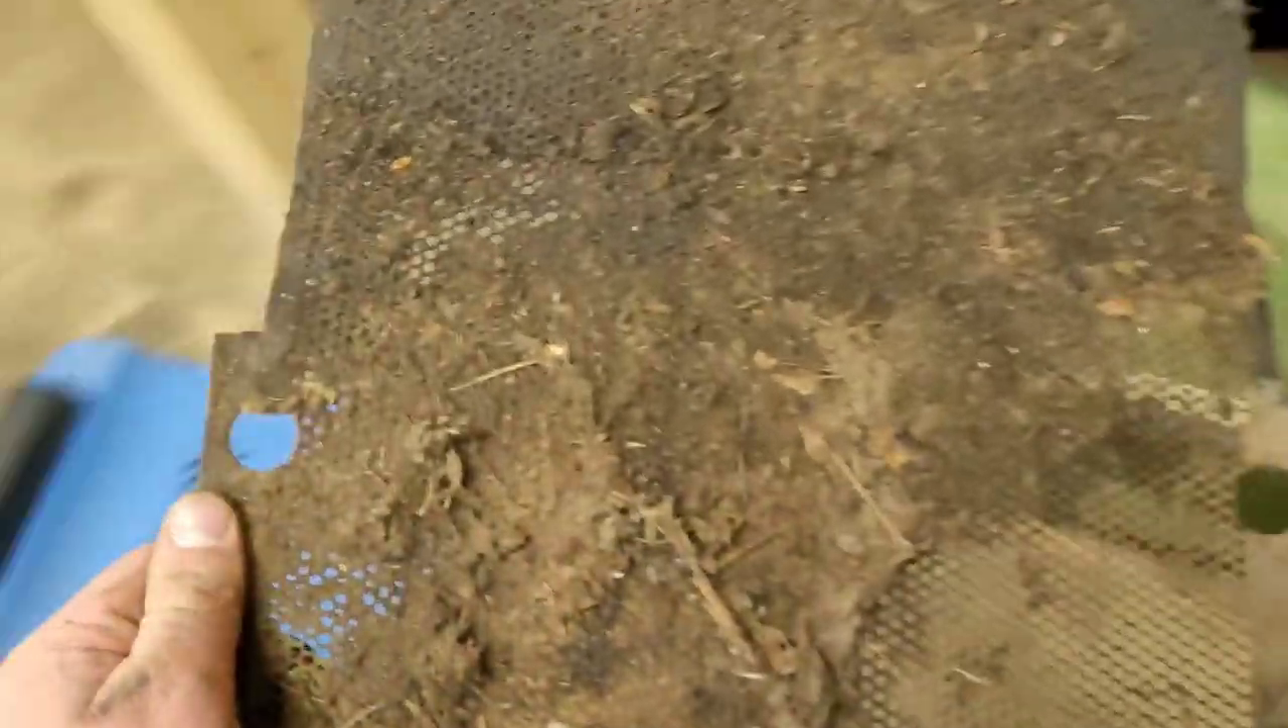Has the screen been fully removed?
Yes.